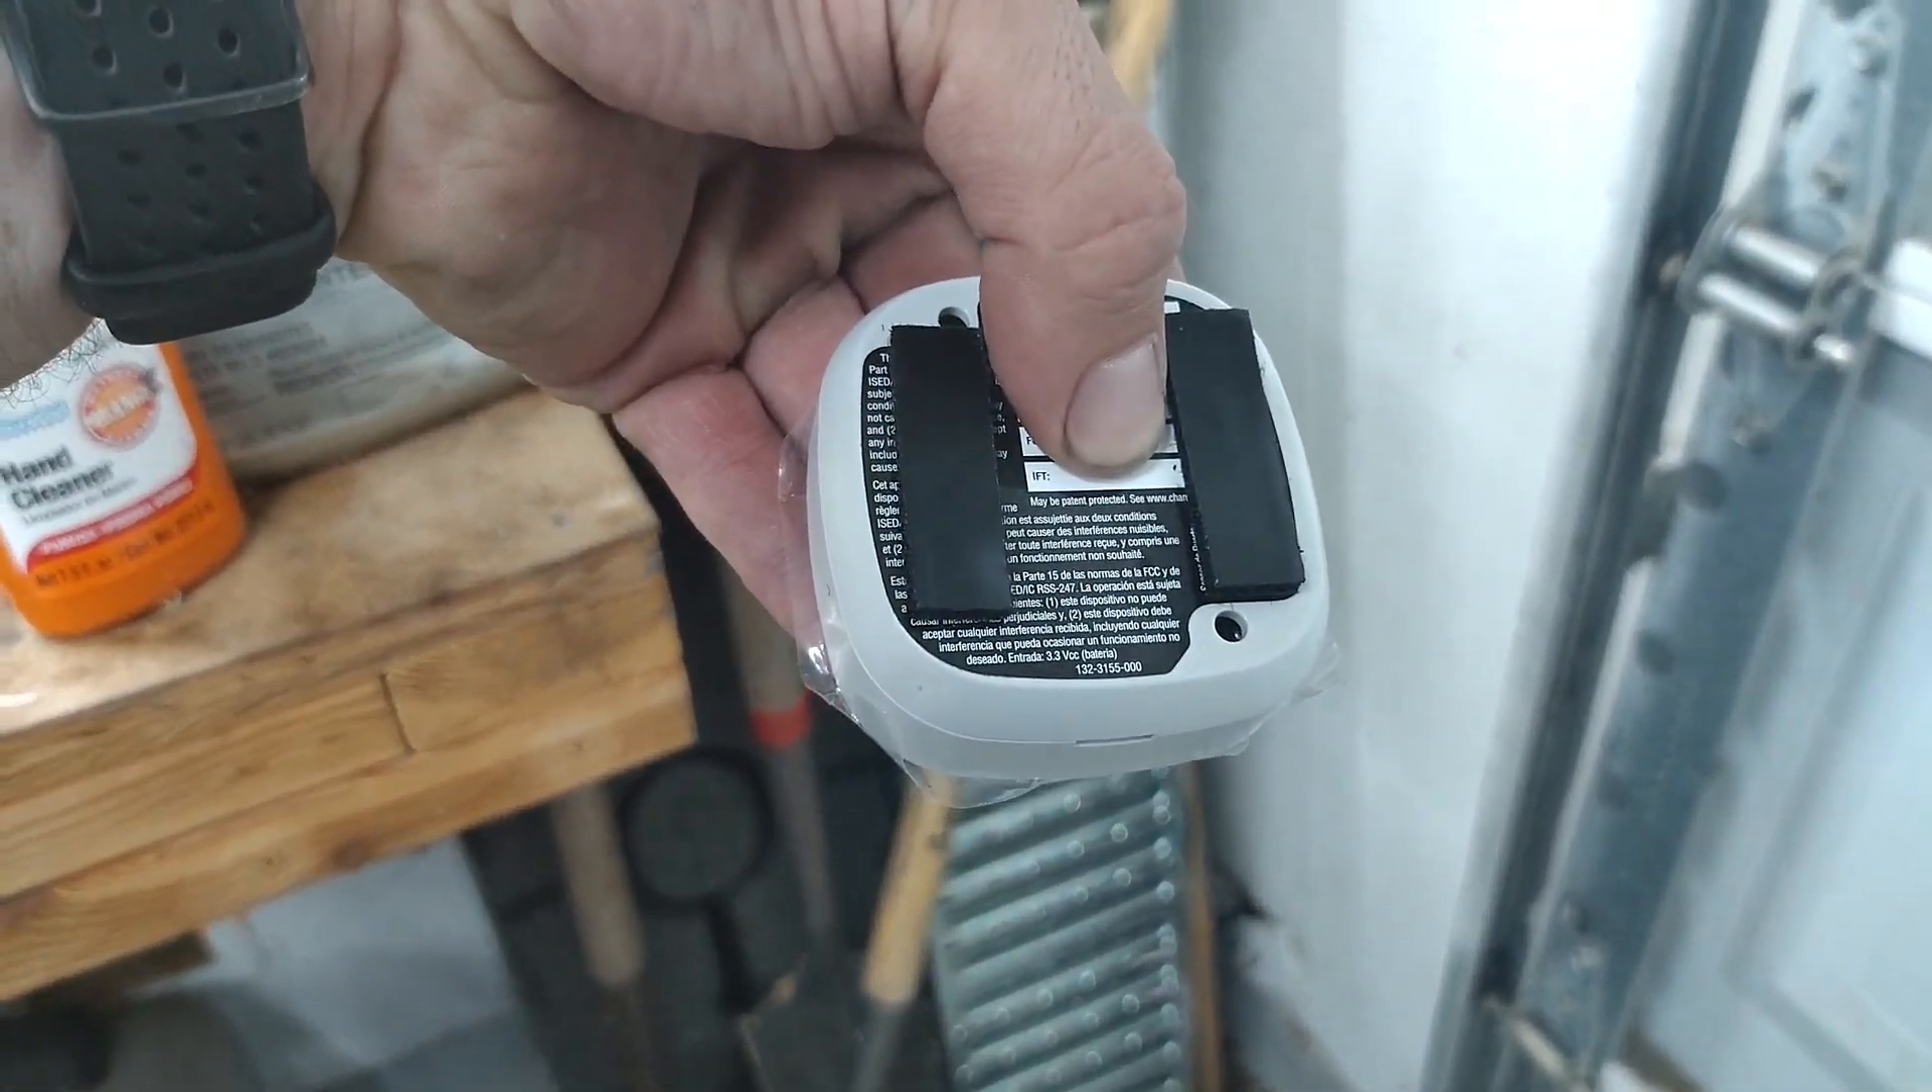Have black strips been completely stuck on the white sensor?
Yes.